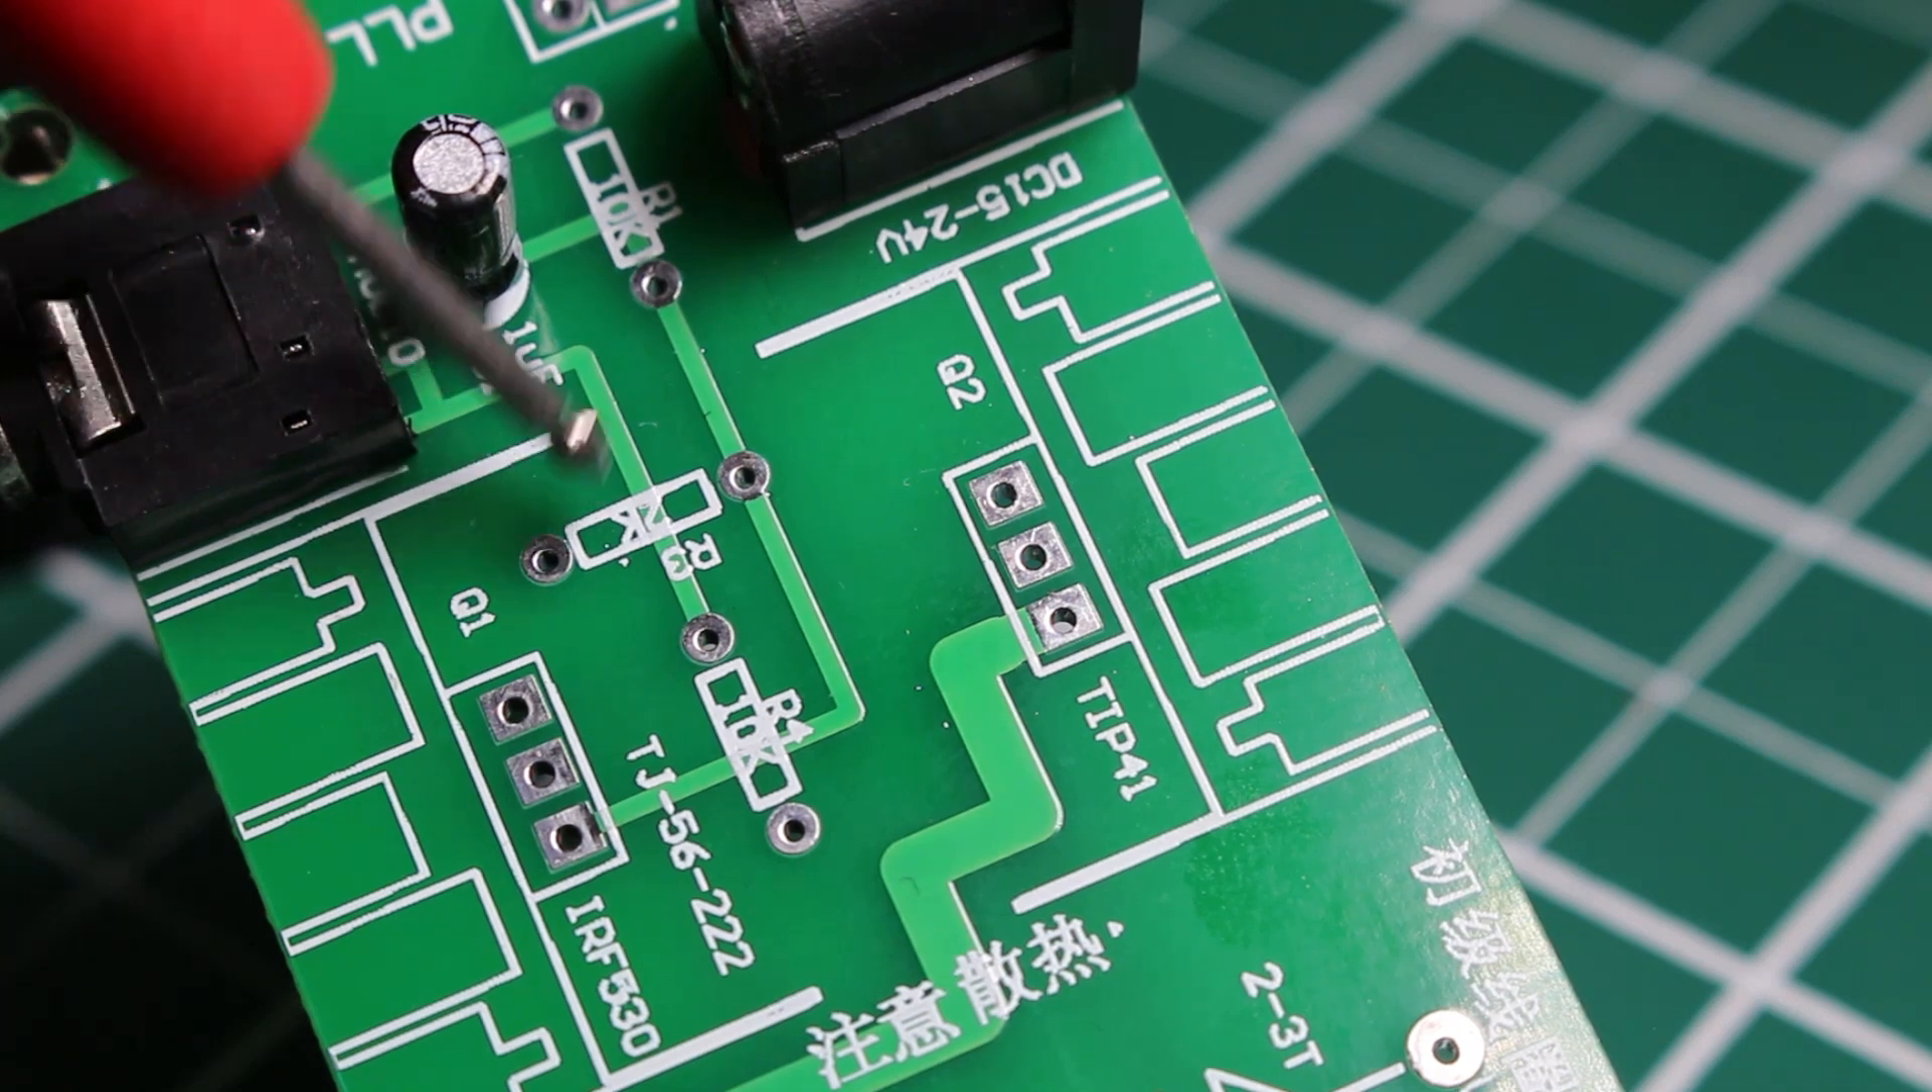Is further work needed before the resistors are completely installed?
Yes.